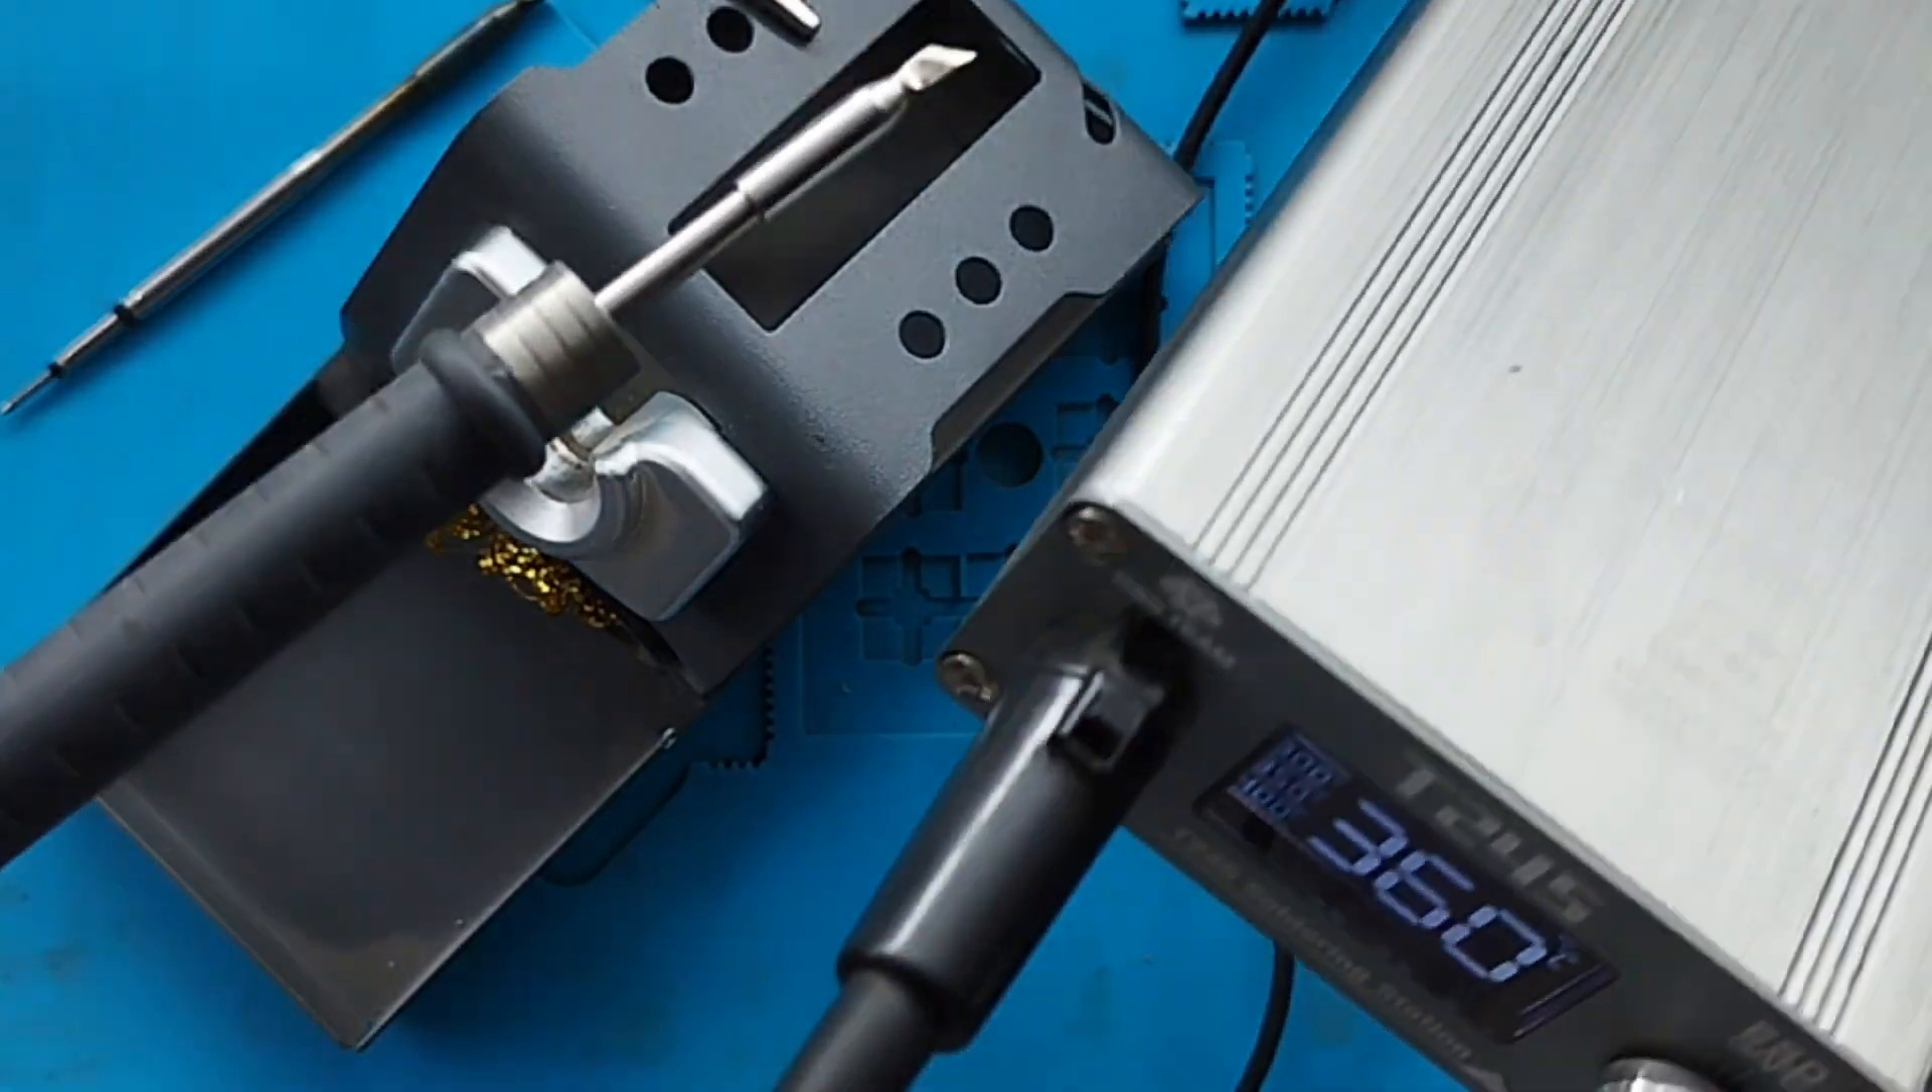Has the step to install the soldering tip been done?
Yes.